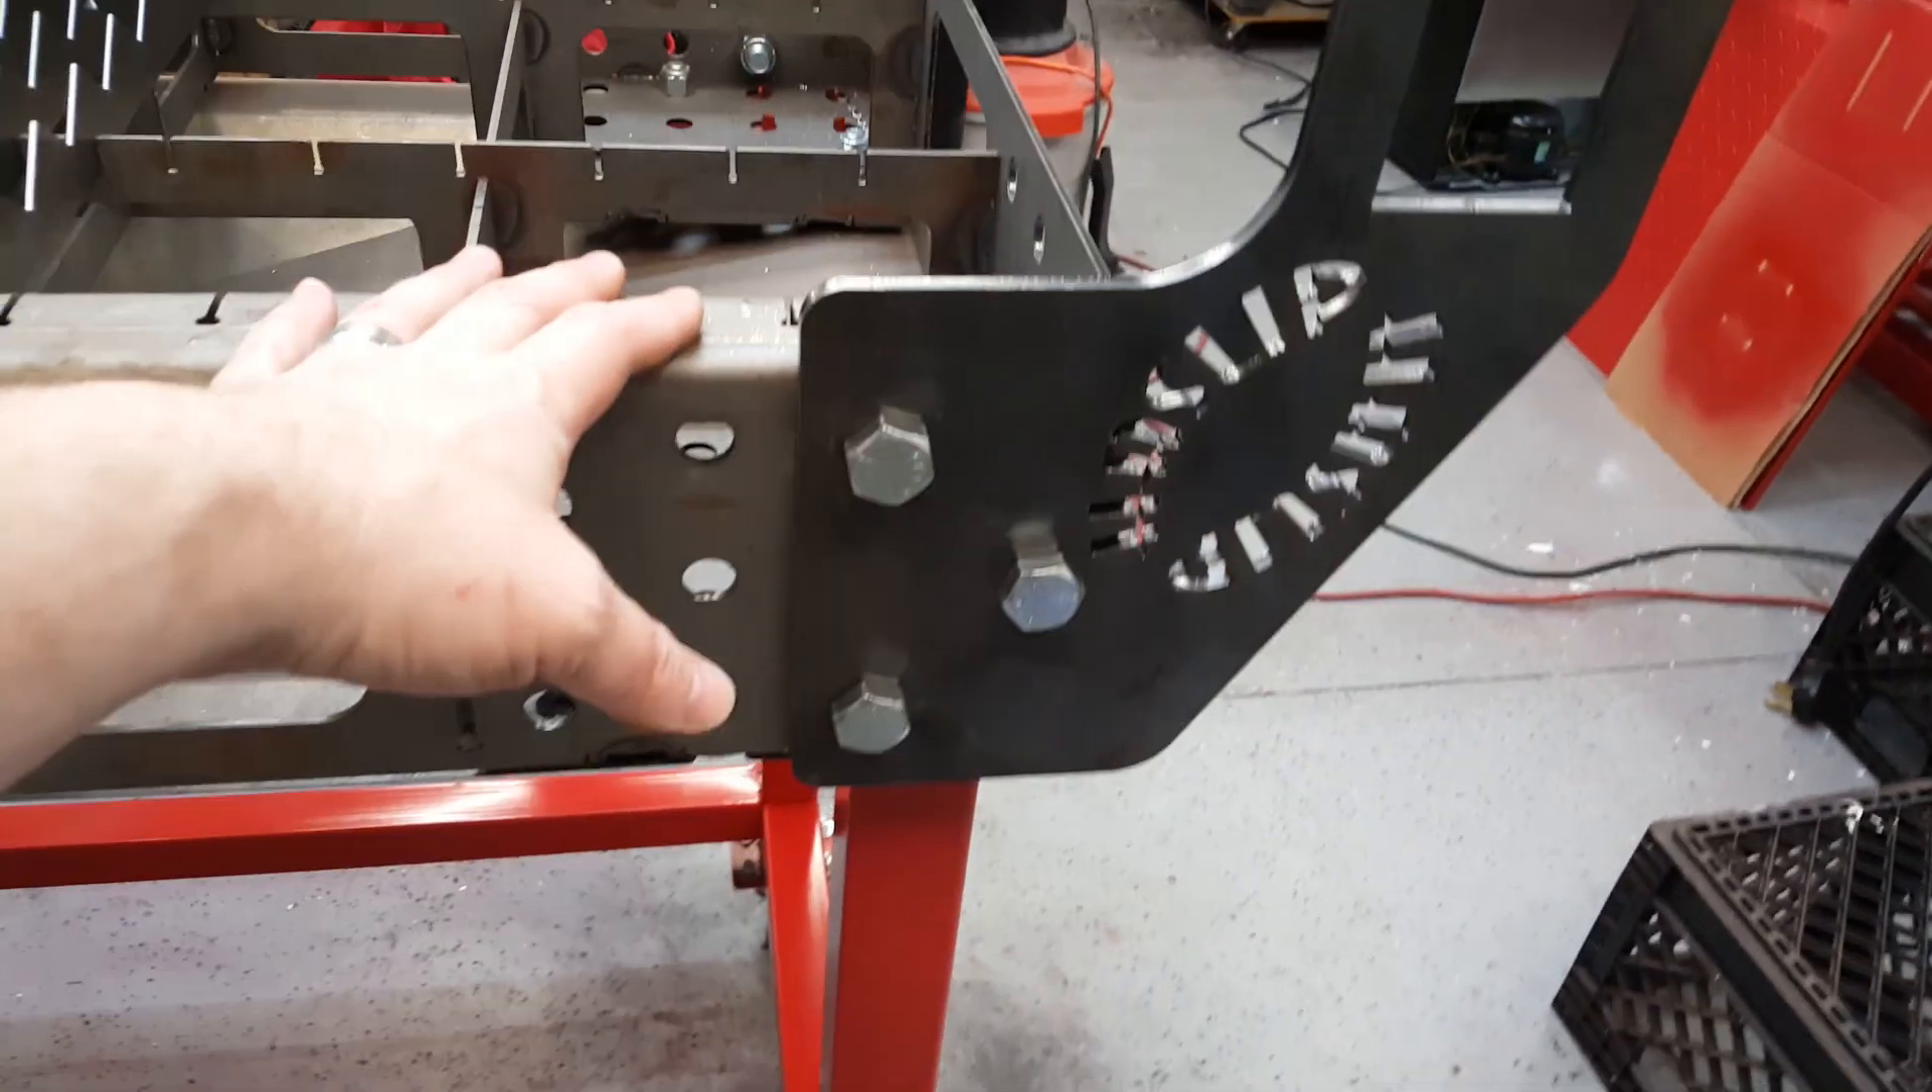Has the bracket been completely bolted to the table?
Yes.